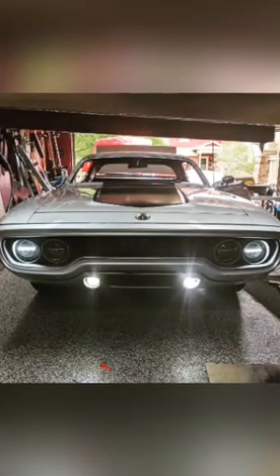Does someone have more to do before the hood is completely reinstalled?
No.